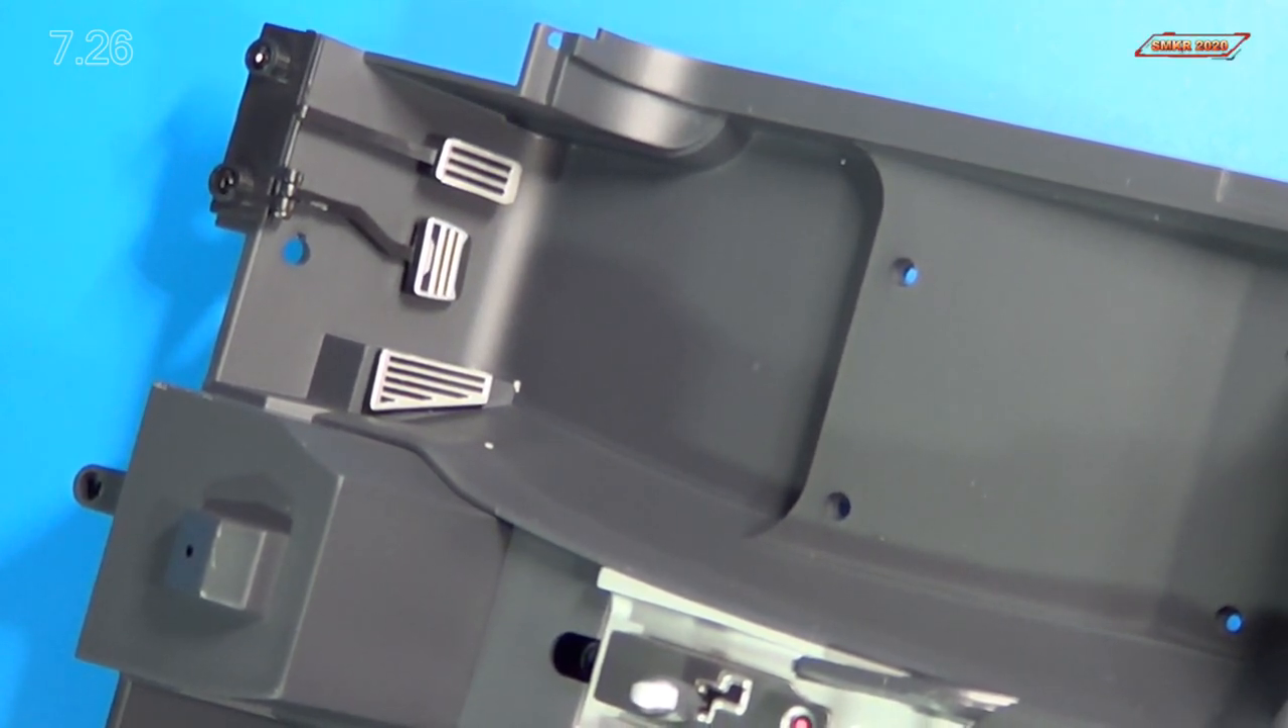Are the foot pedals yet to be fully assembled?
No.